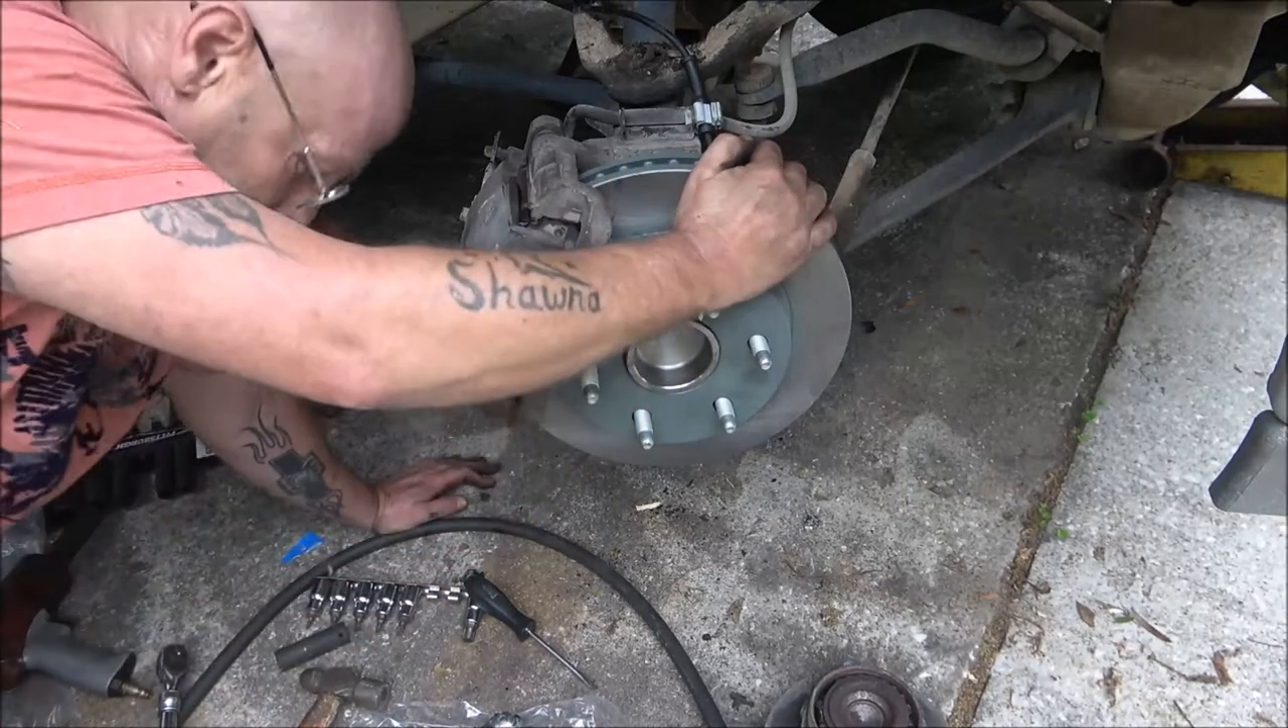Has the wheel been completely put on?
No.